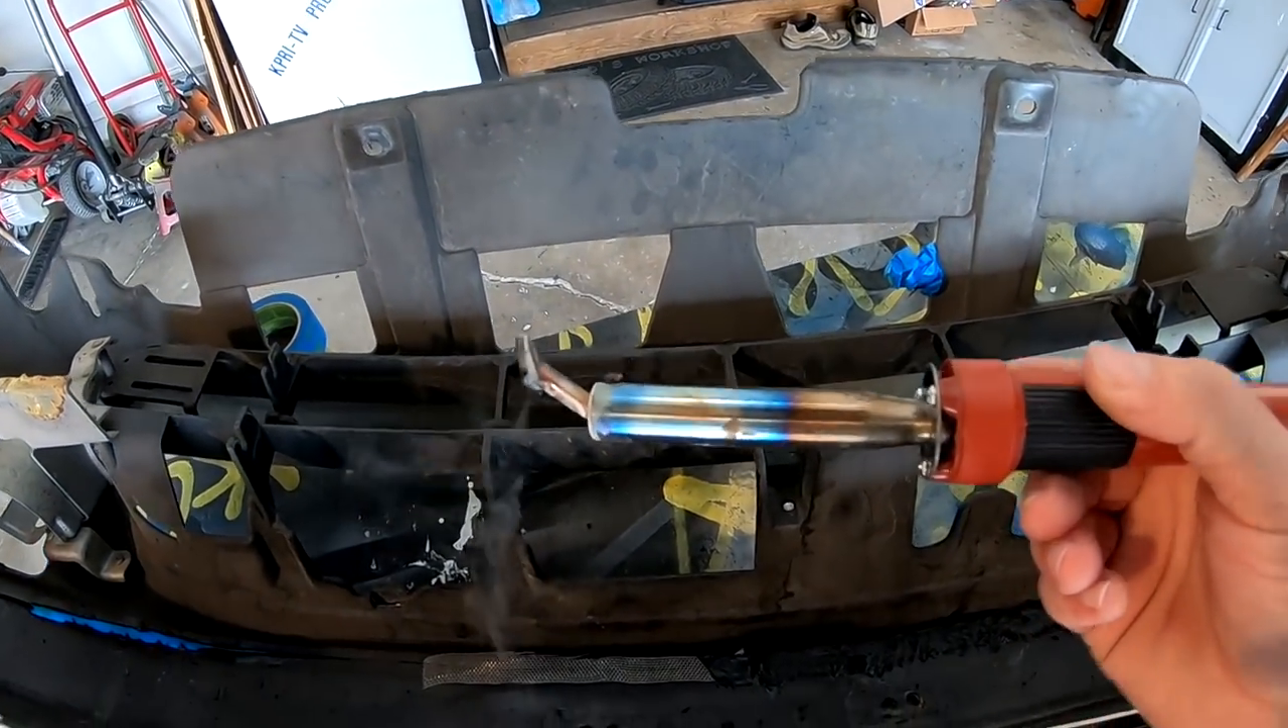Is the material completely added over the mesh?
No.